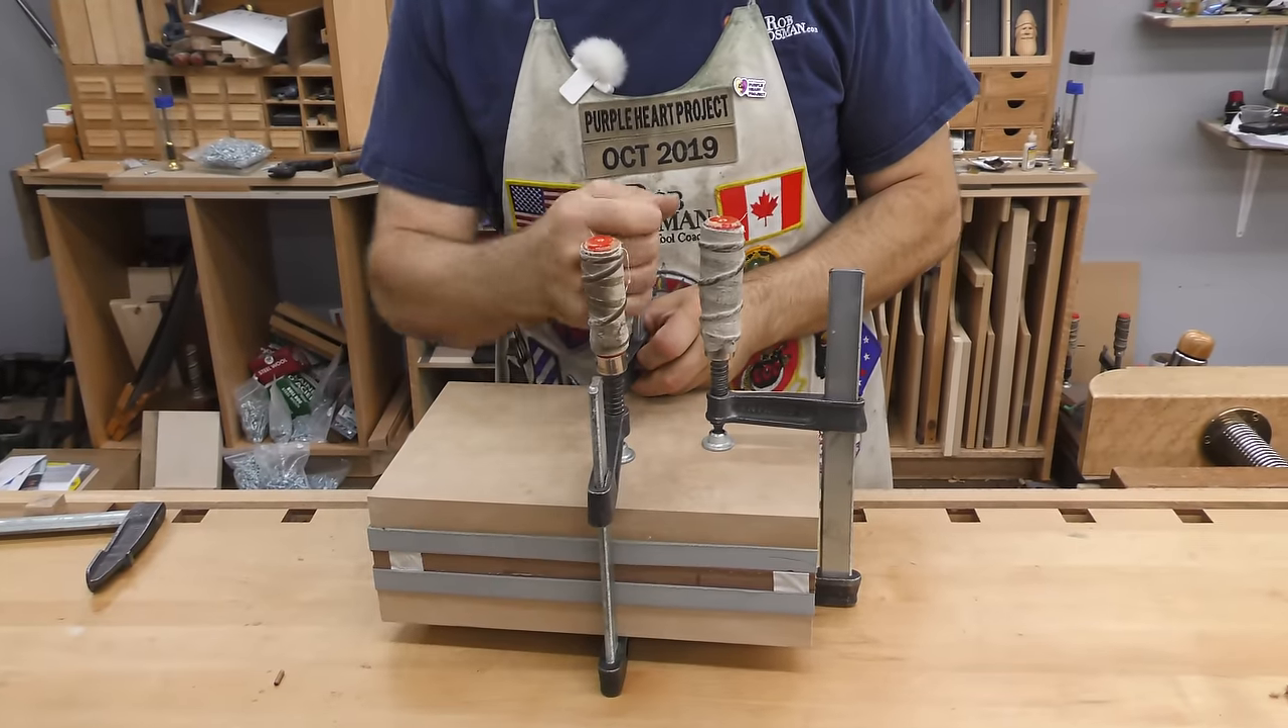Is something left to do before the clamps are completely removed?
Yes.